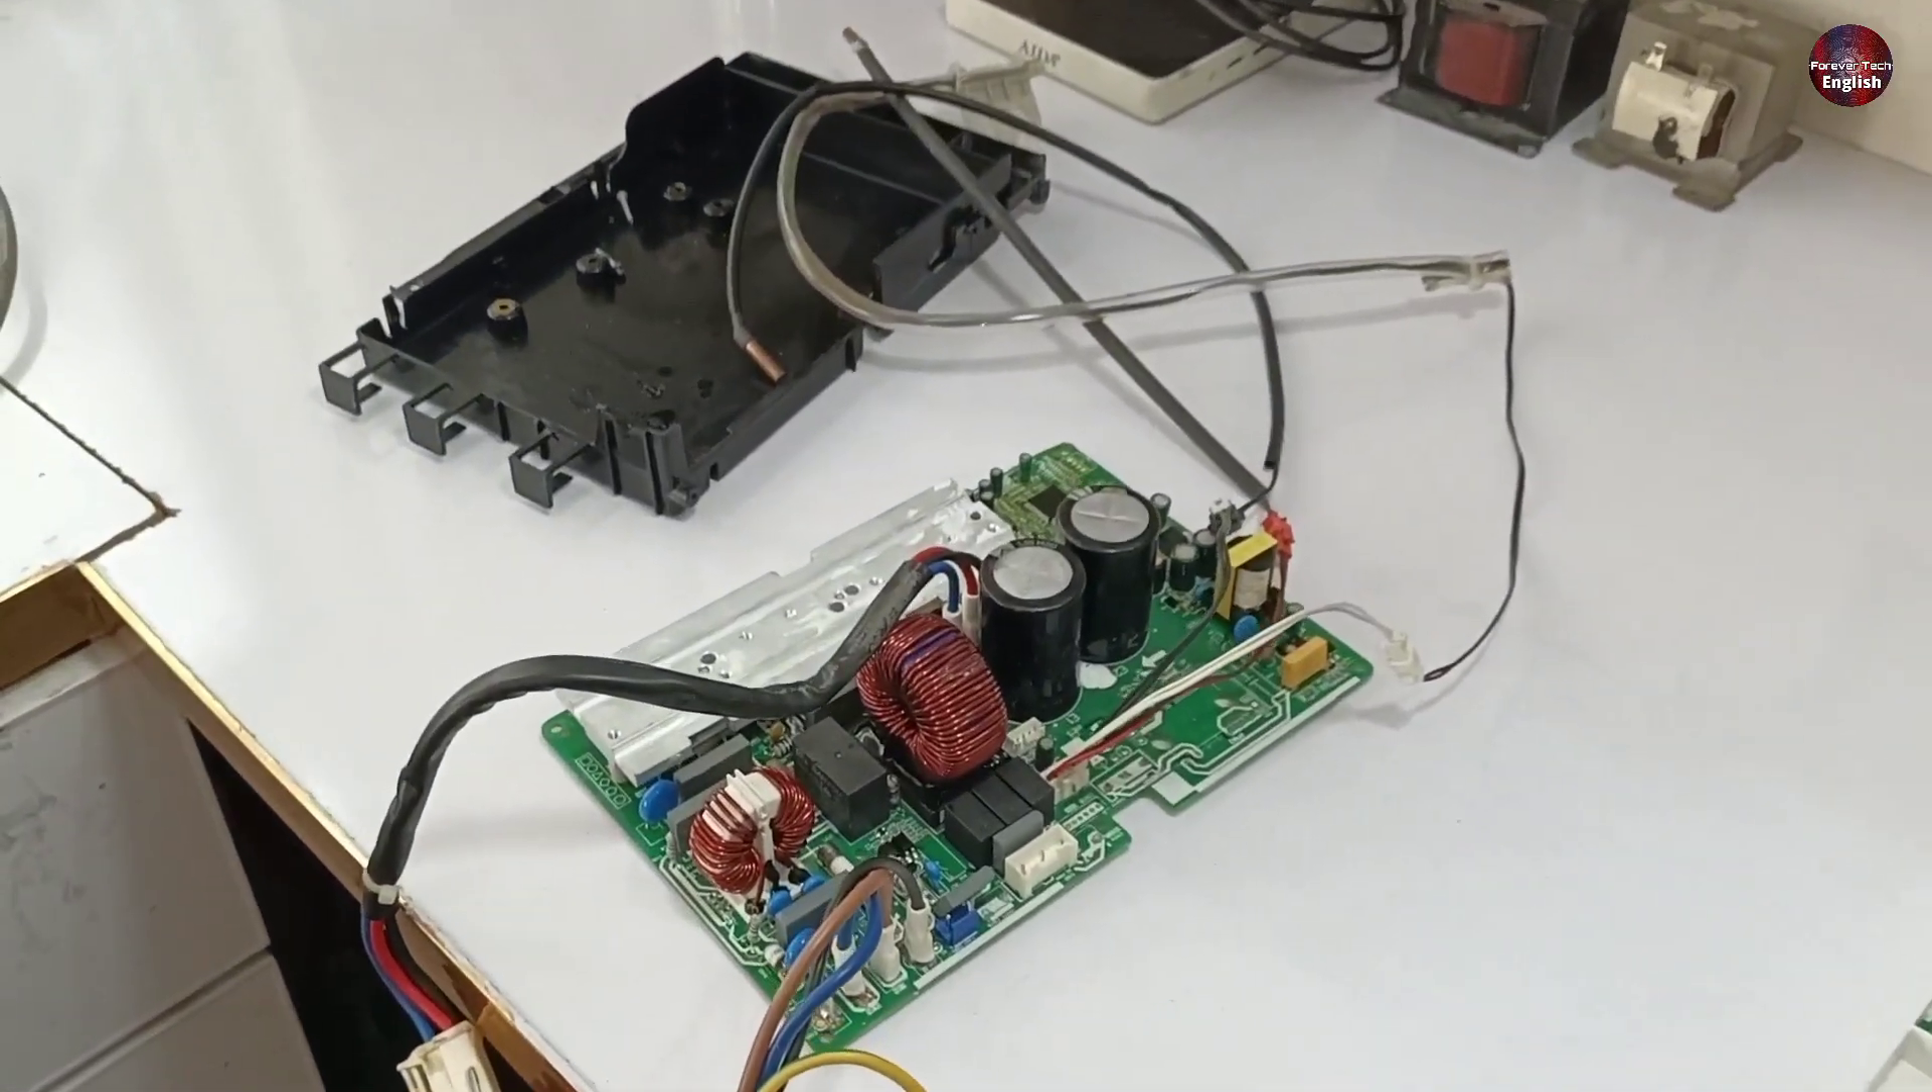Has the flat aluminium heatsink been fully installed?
Yes.